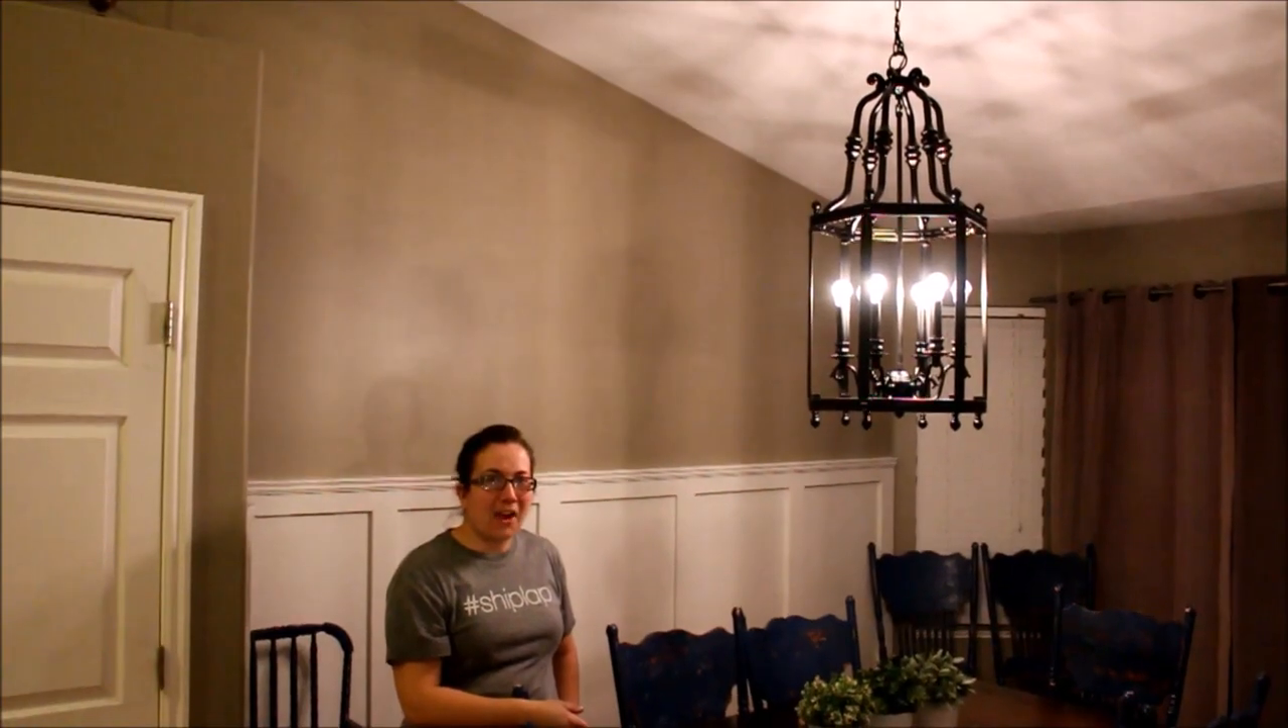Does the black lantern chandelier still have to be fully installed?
No.